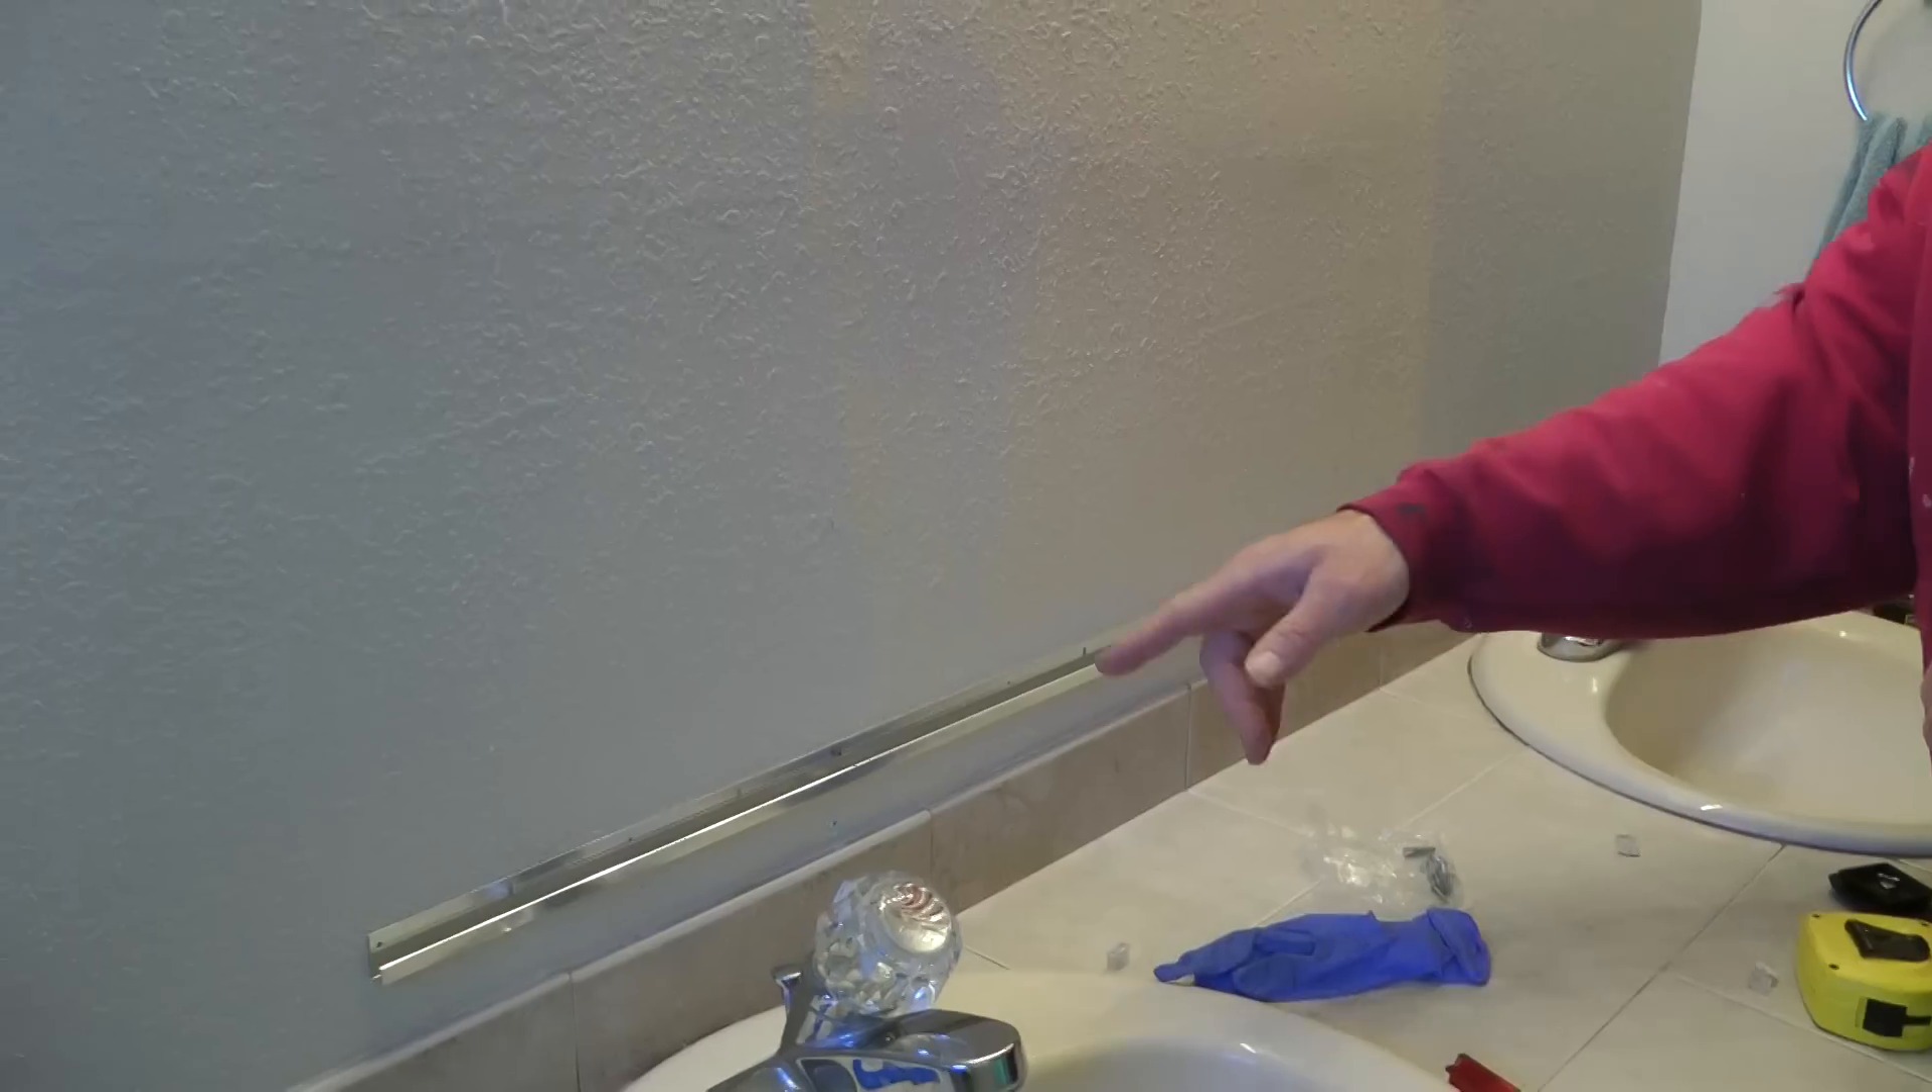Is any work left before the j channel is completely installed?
No.